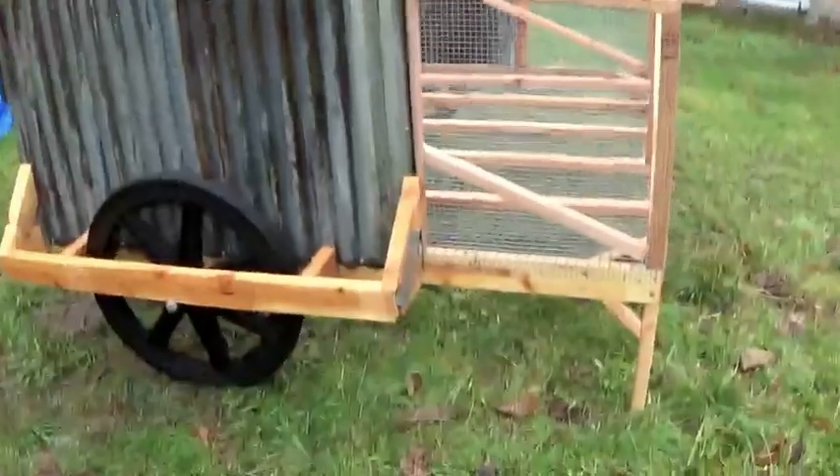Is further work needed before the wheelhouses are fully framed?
No.